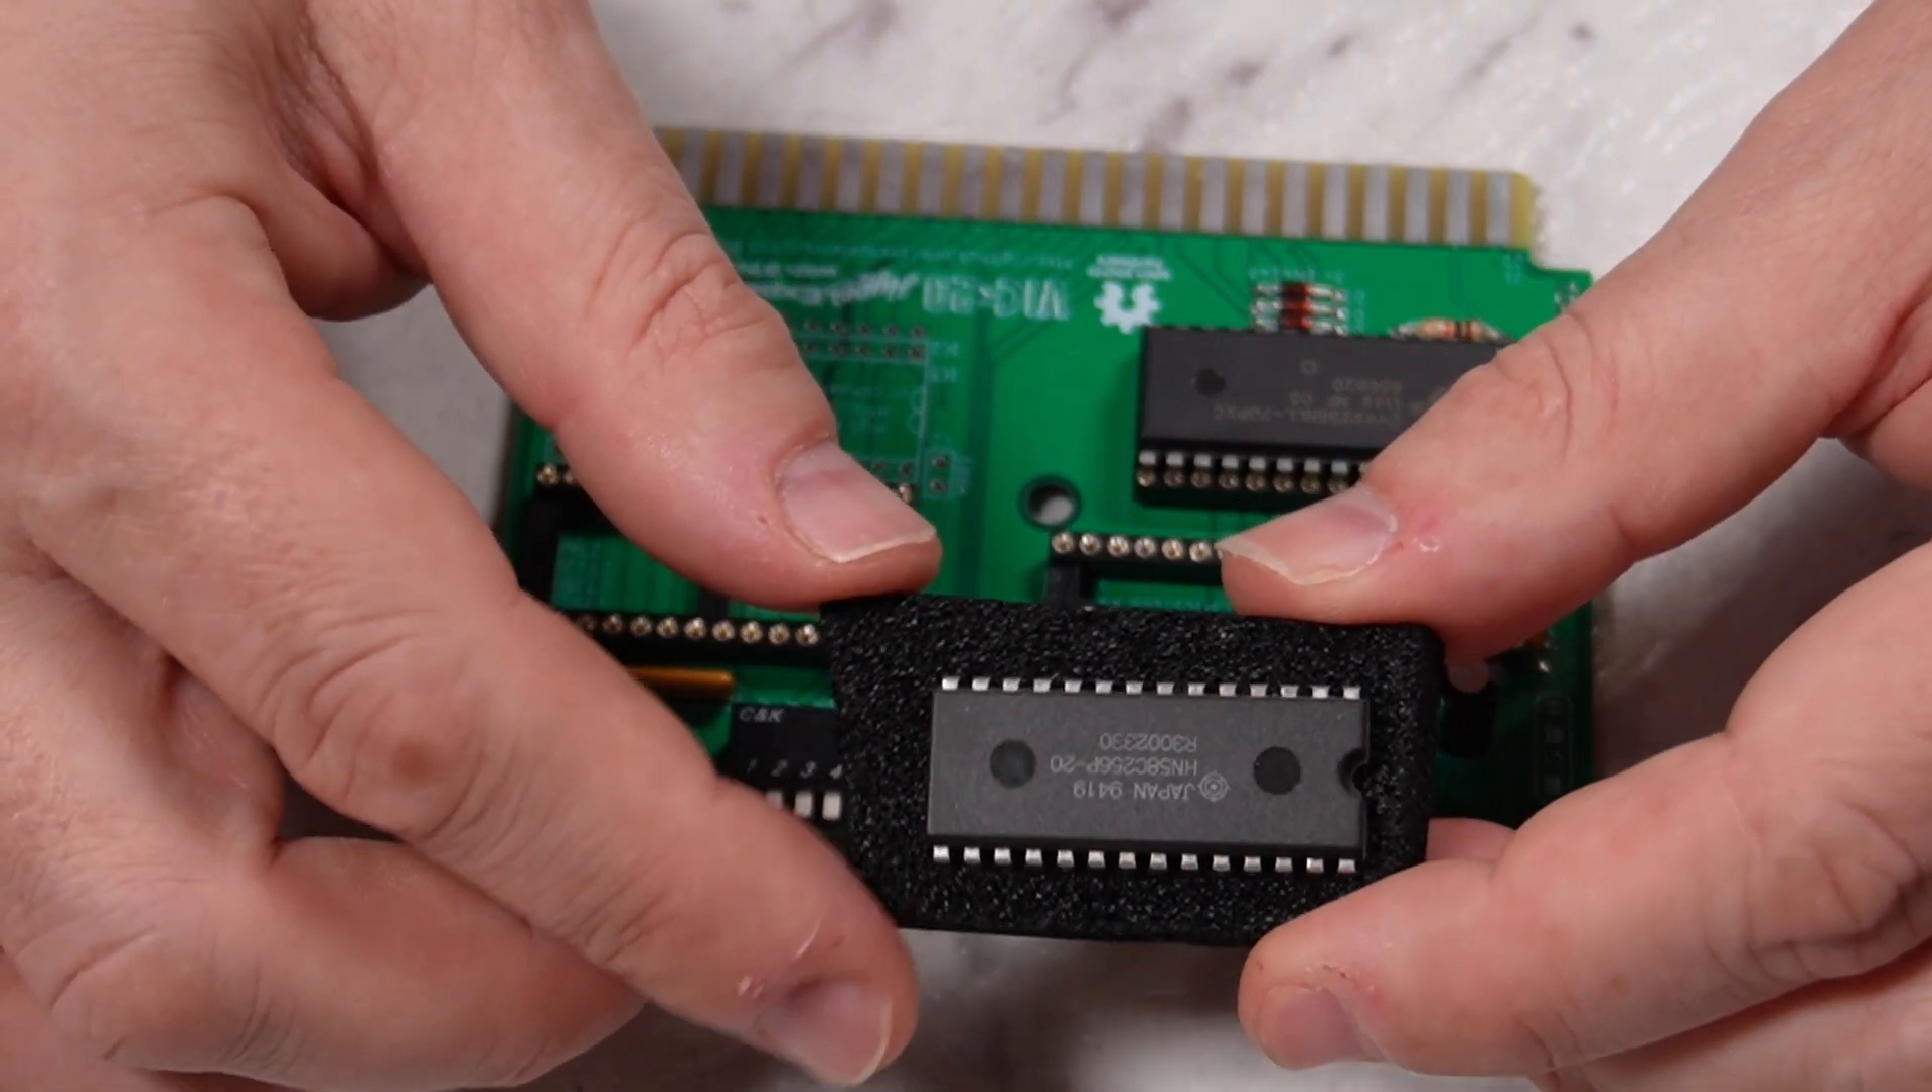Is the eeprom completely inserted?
No.